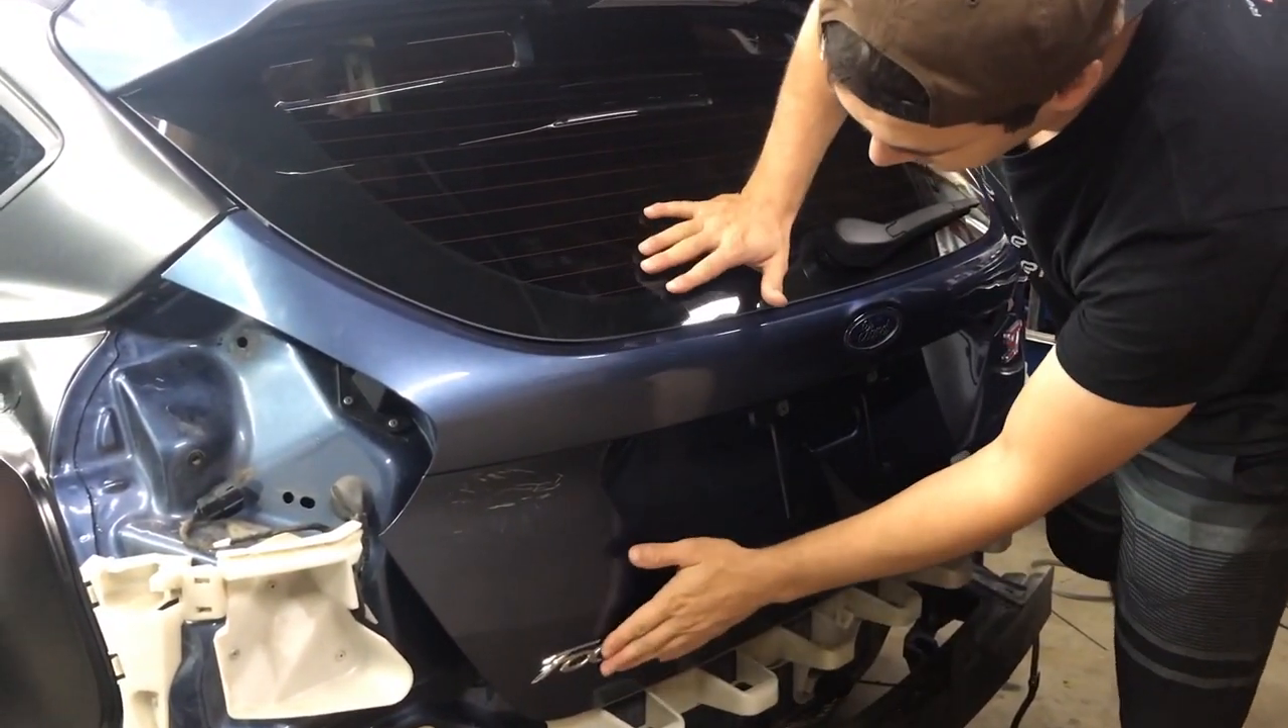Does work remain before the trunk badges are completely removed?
Yes.